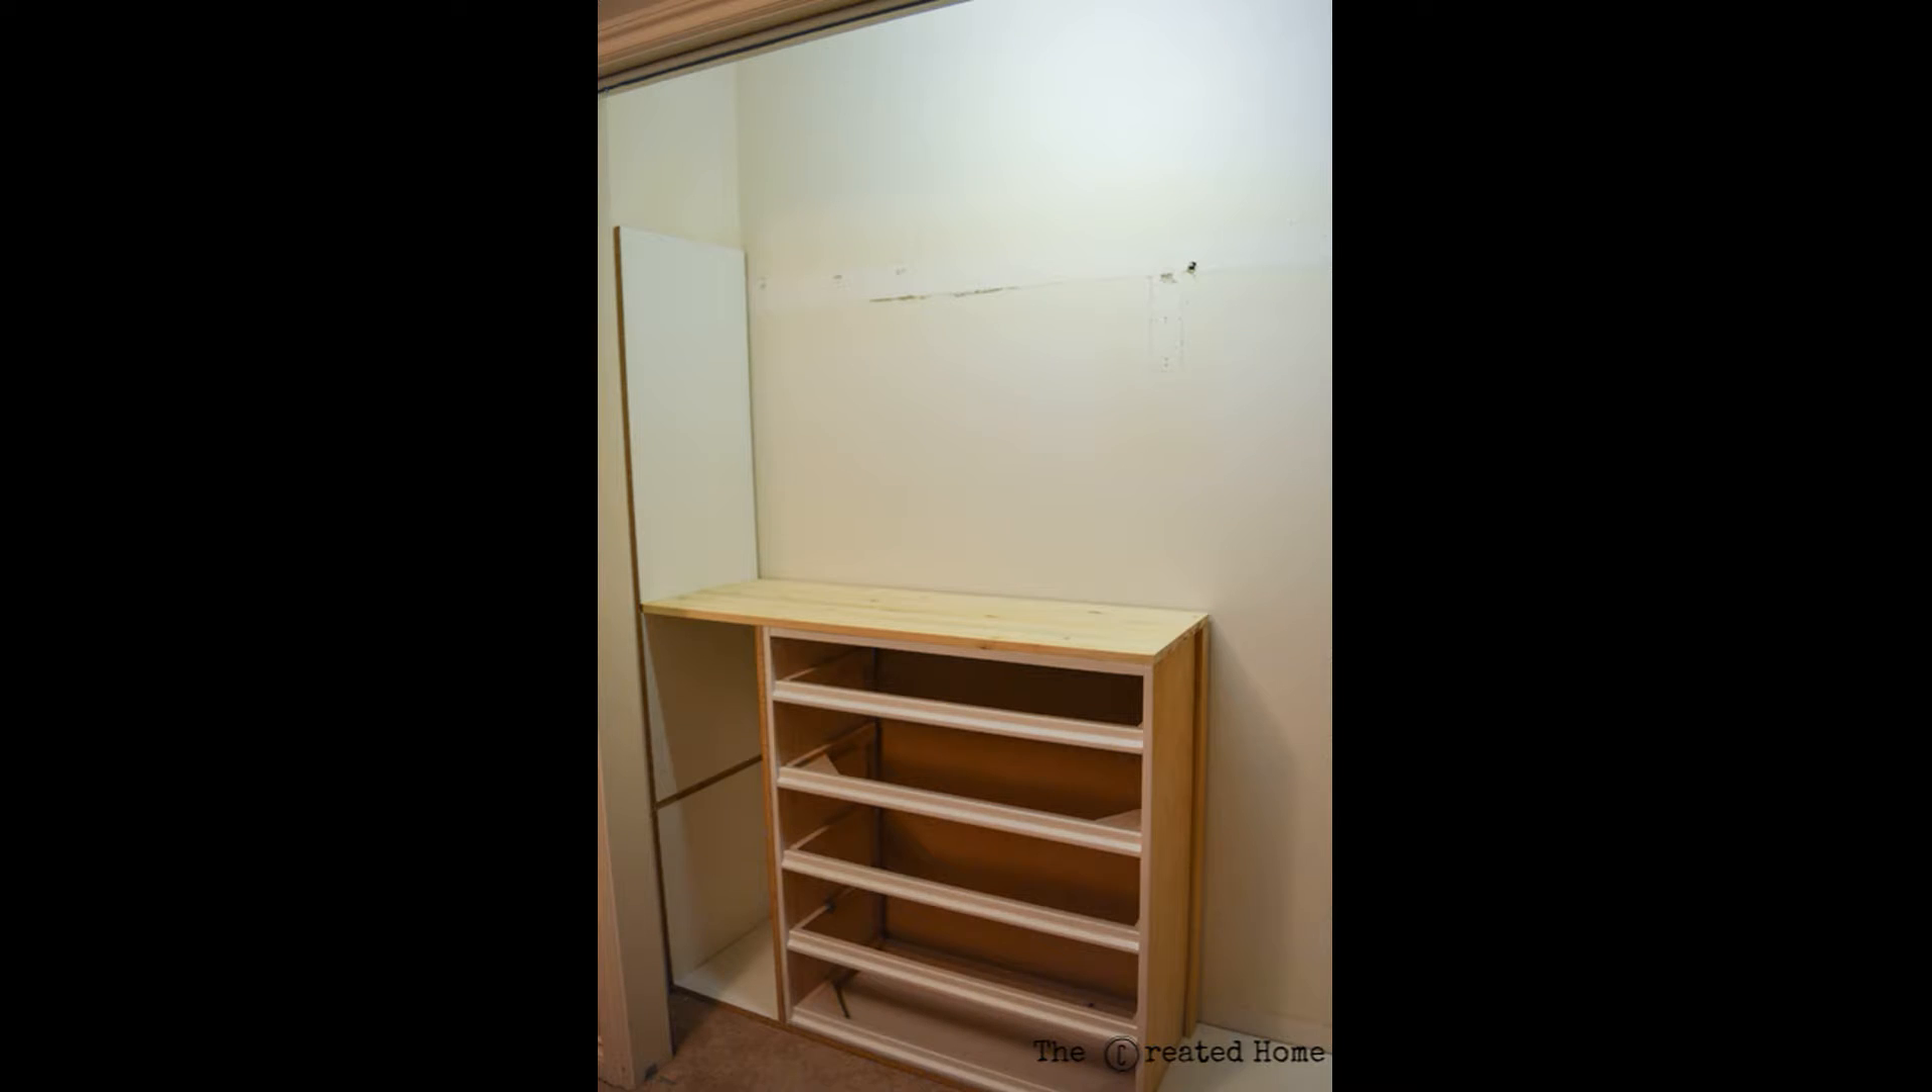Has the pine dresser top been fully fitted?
Yes.